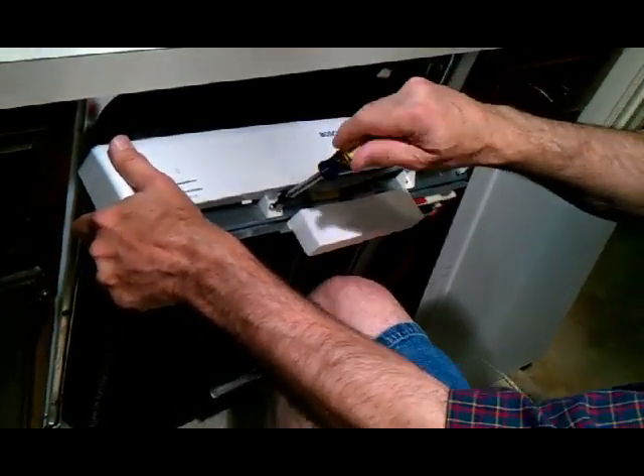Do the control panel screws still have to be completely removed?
Yes.